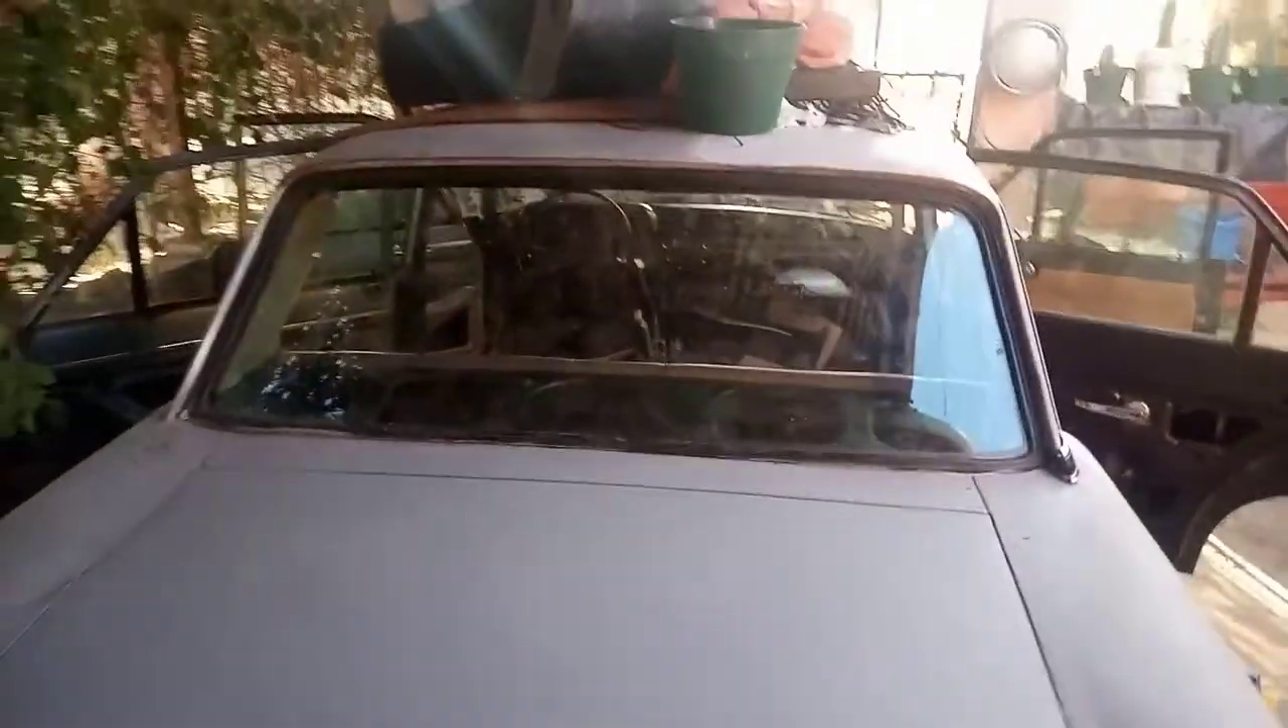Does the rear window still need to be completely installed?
No.